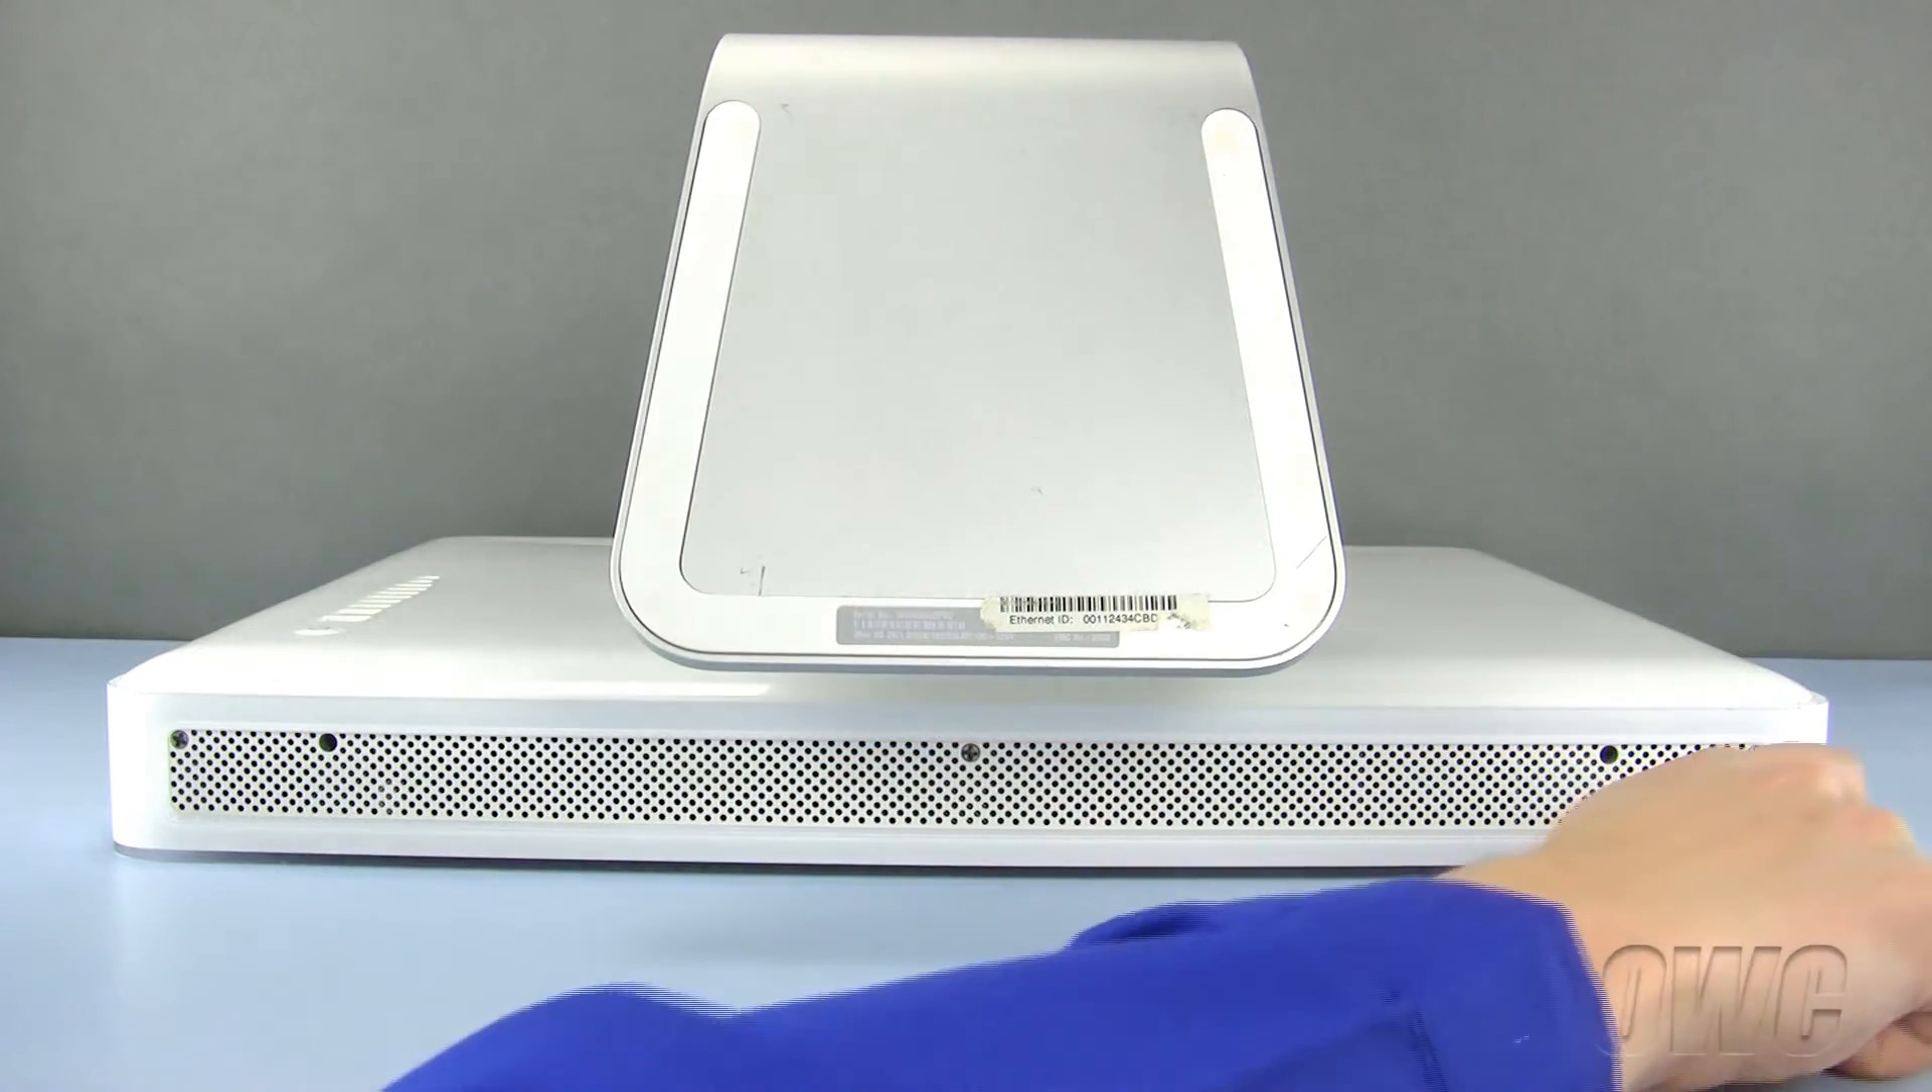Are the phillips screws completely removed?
No.